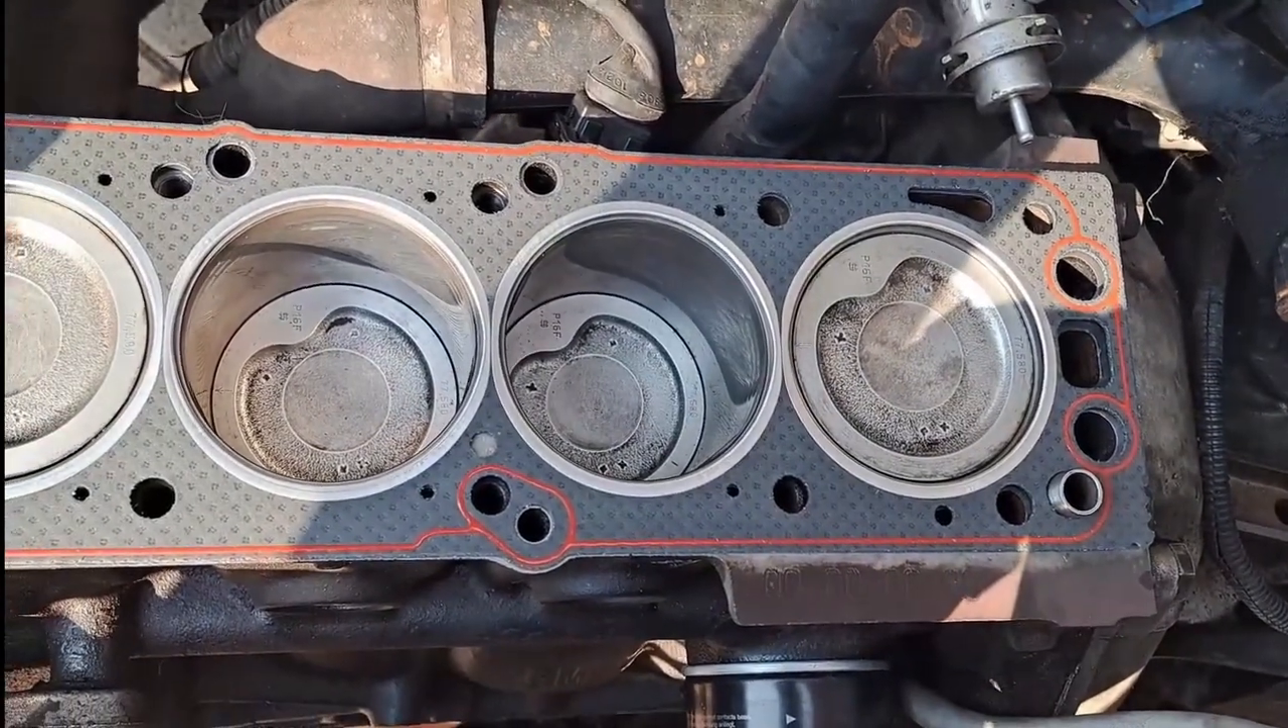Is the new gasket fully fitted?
Yes.